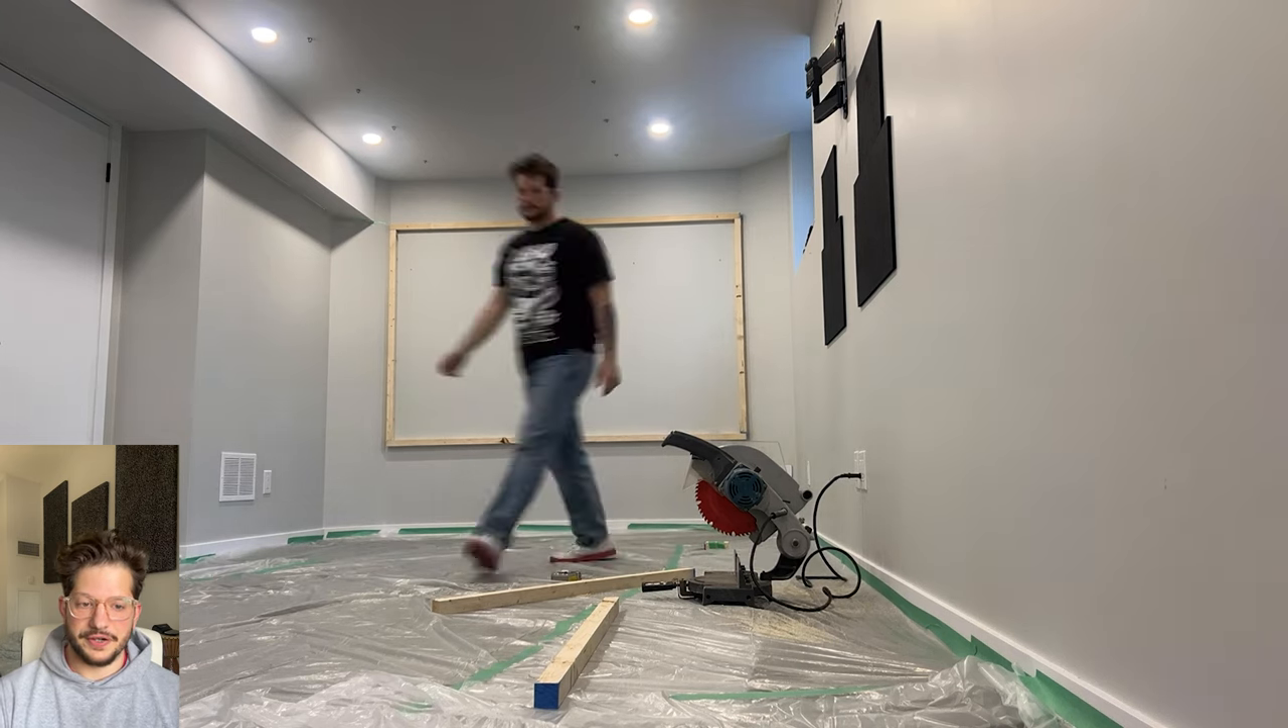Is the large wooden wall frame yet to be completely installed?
No.